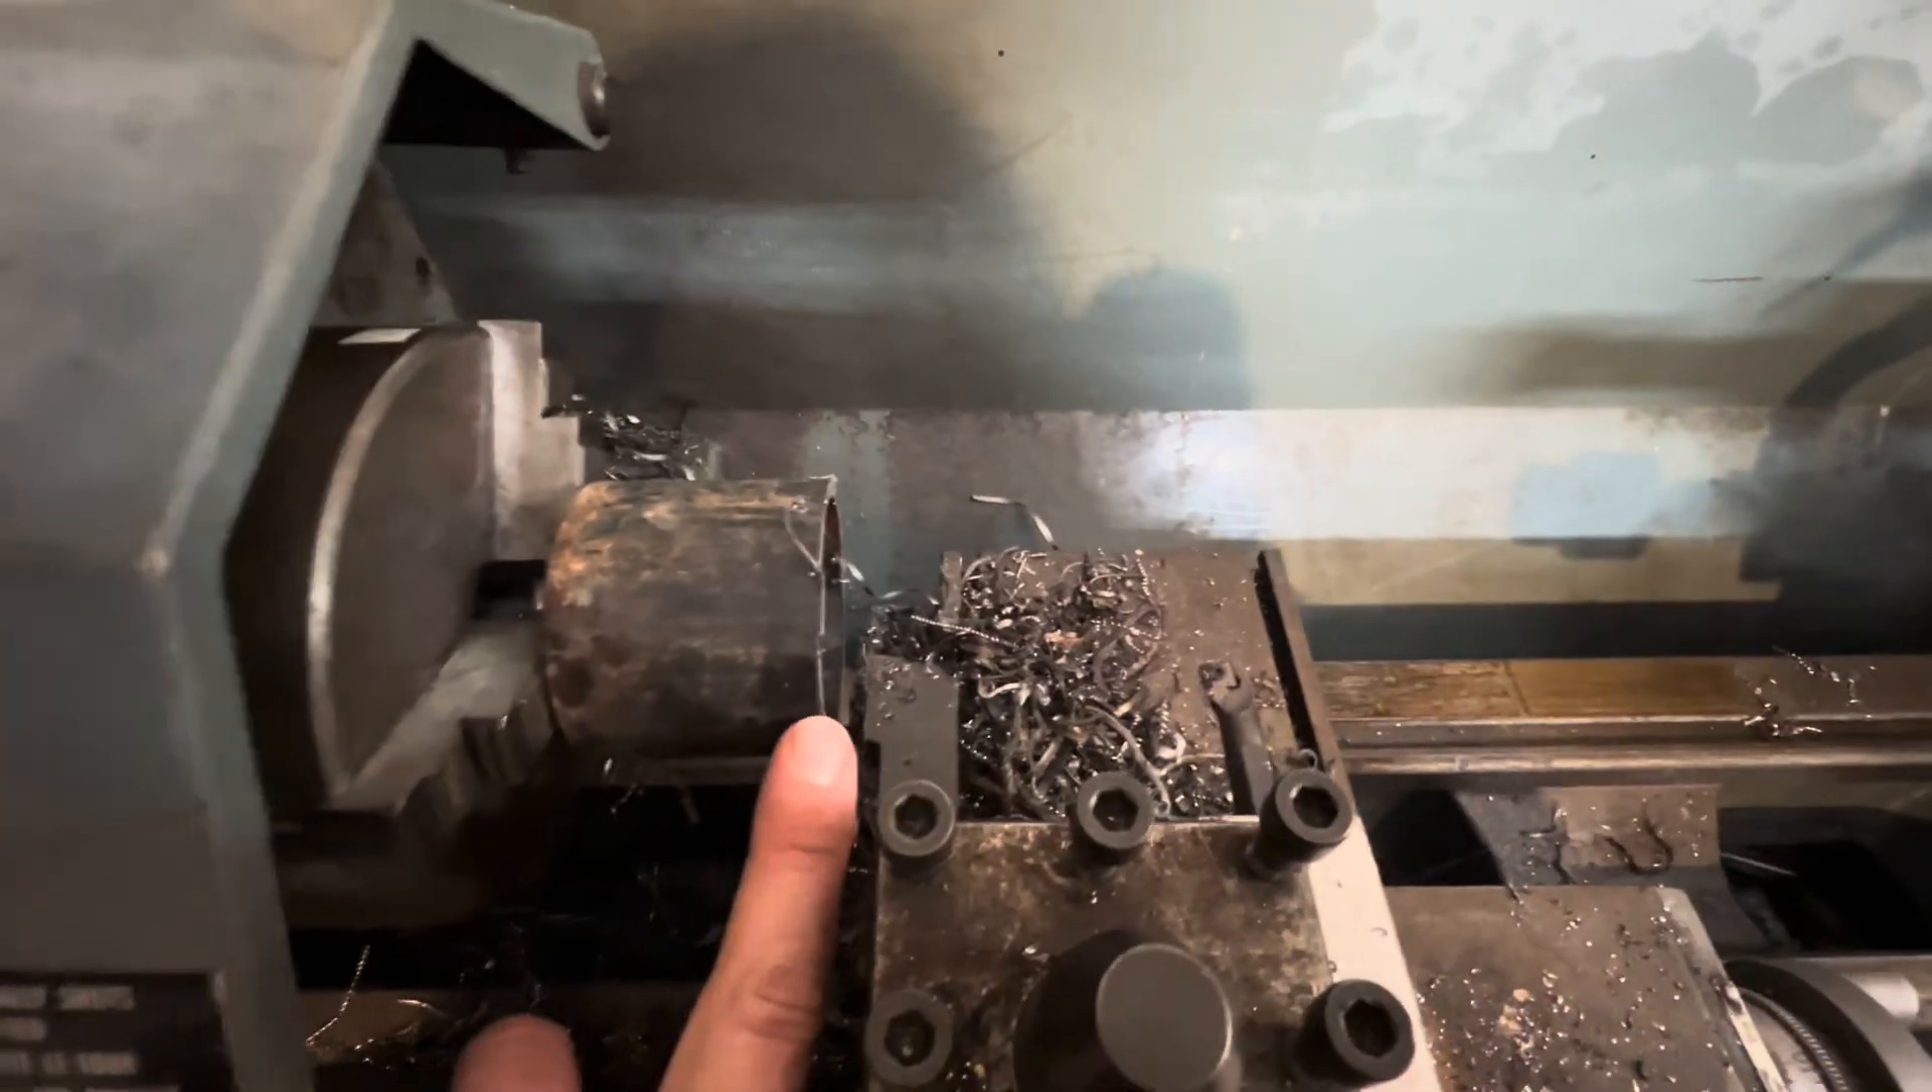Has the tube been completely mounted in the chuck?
Yes.